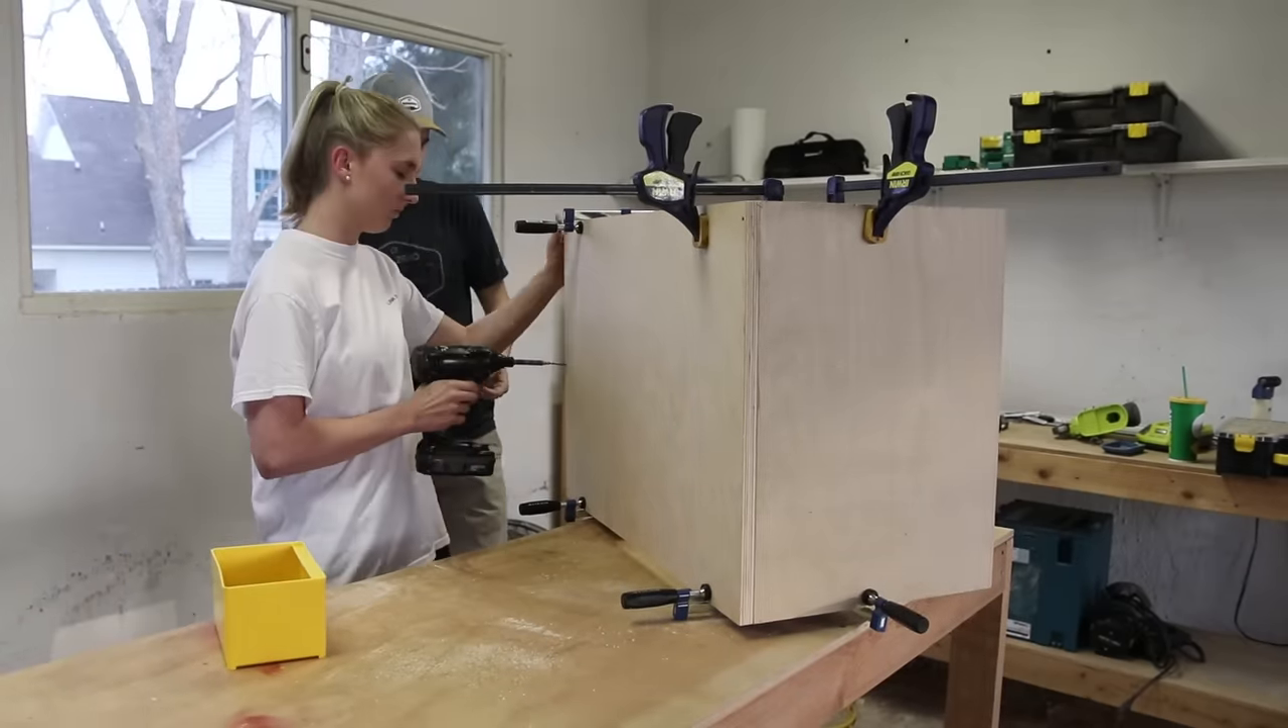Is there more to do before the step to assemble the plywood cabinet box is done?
Yes.